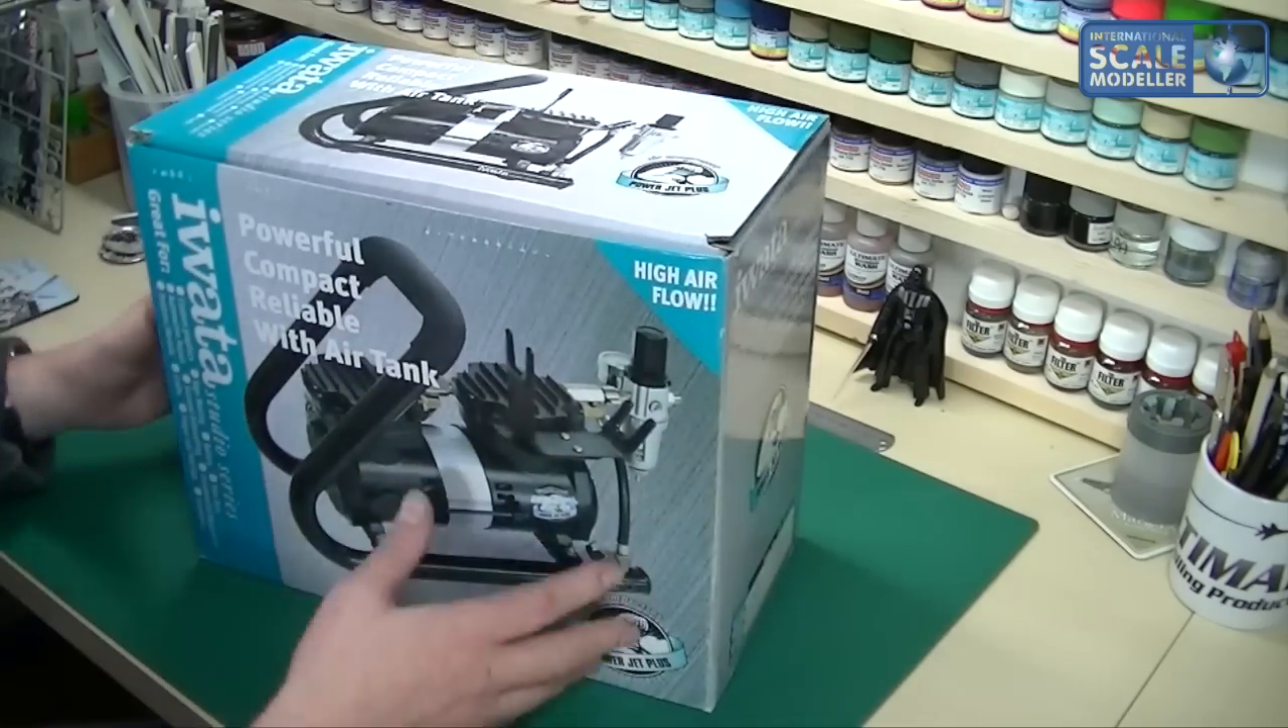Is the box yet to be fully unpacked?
Yes.